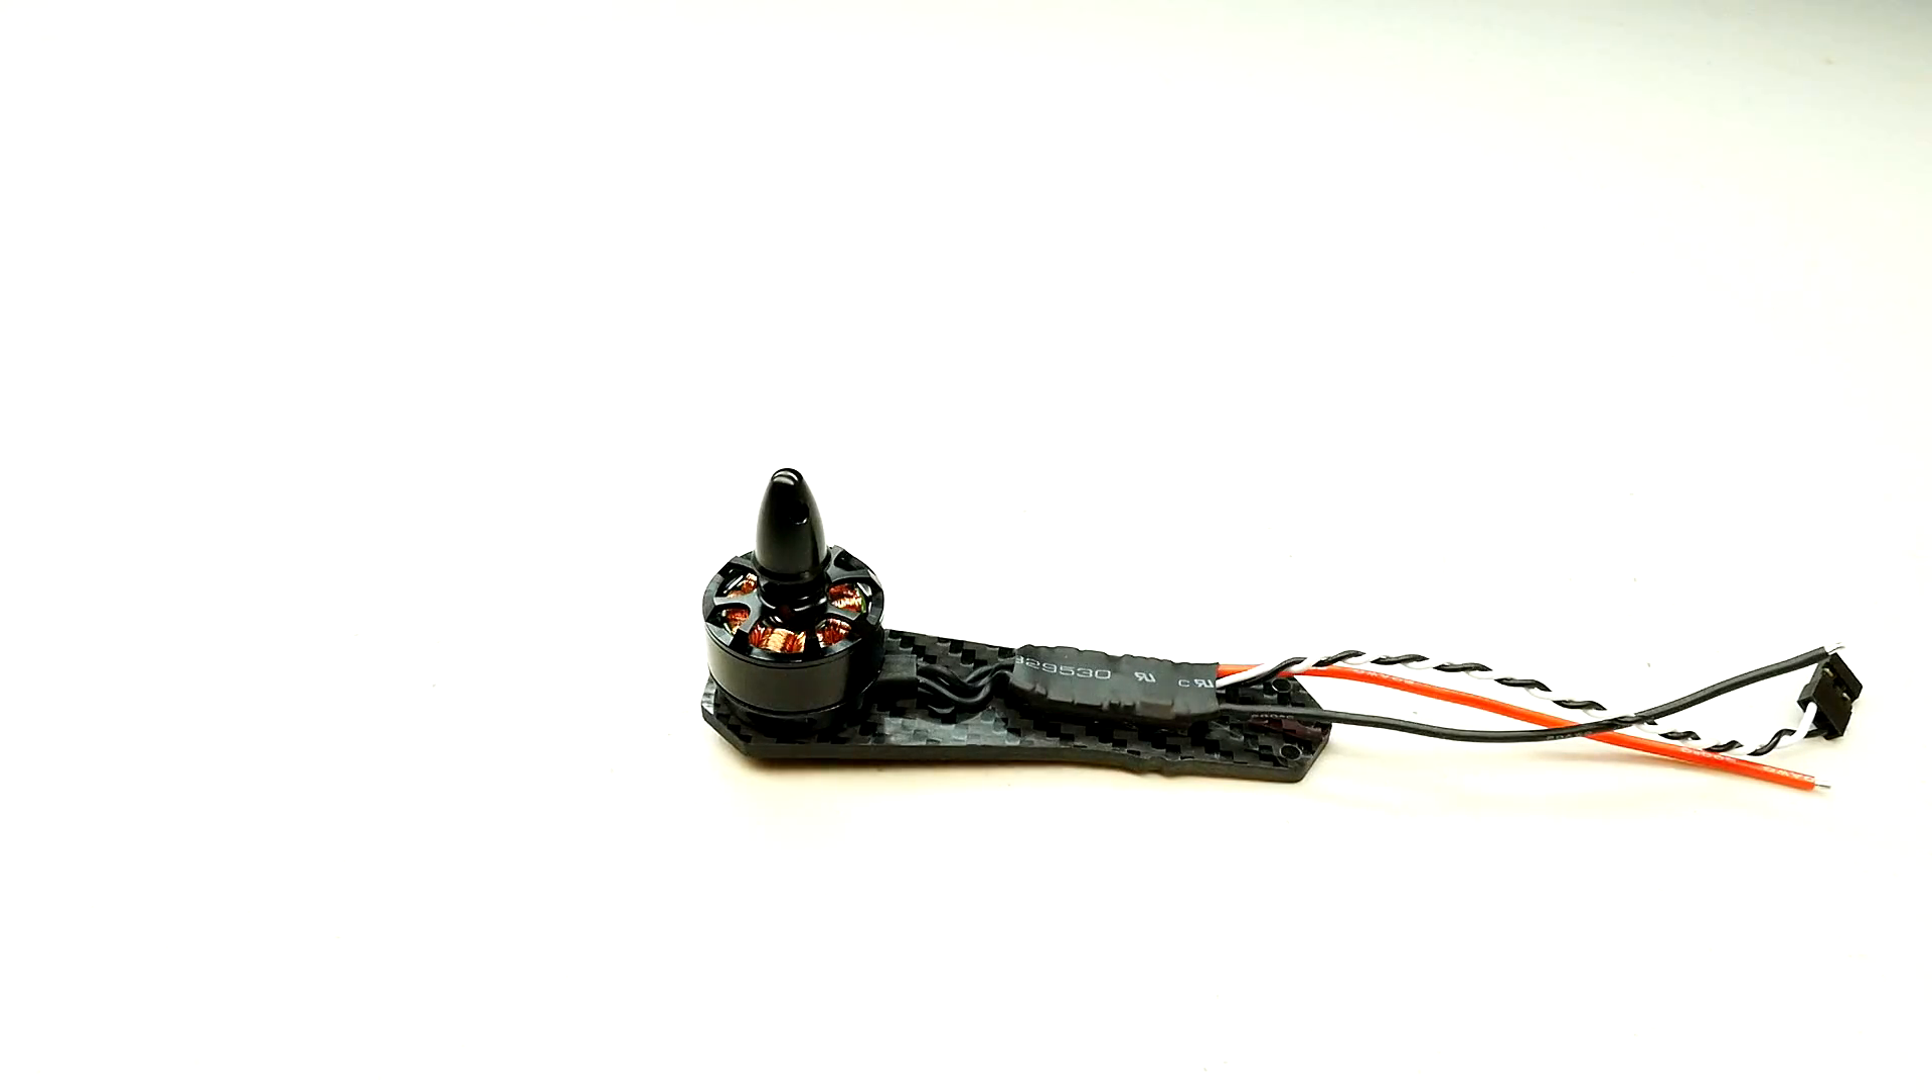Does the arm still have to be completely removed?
No.